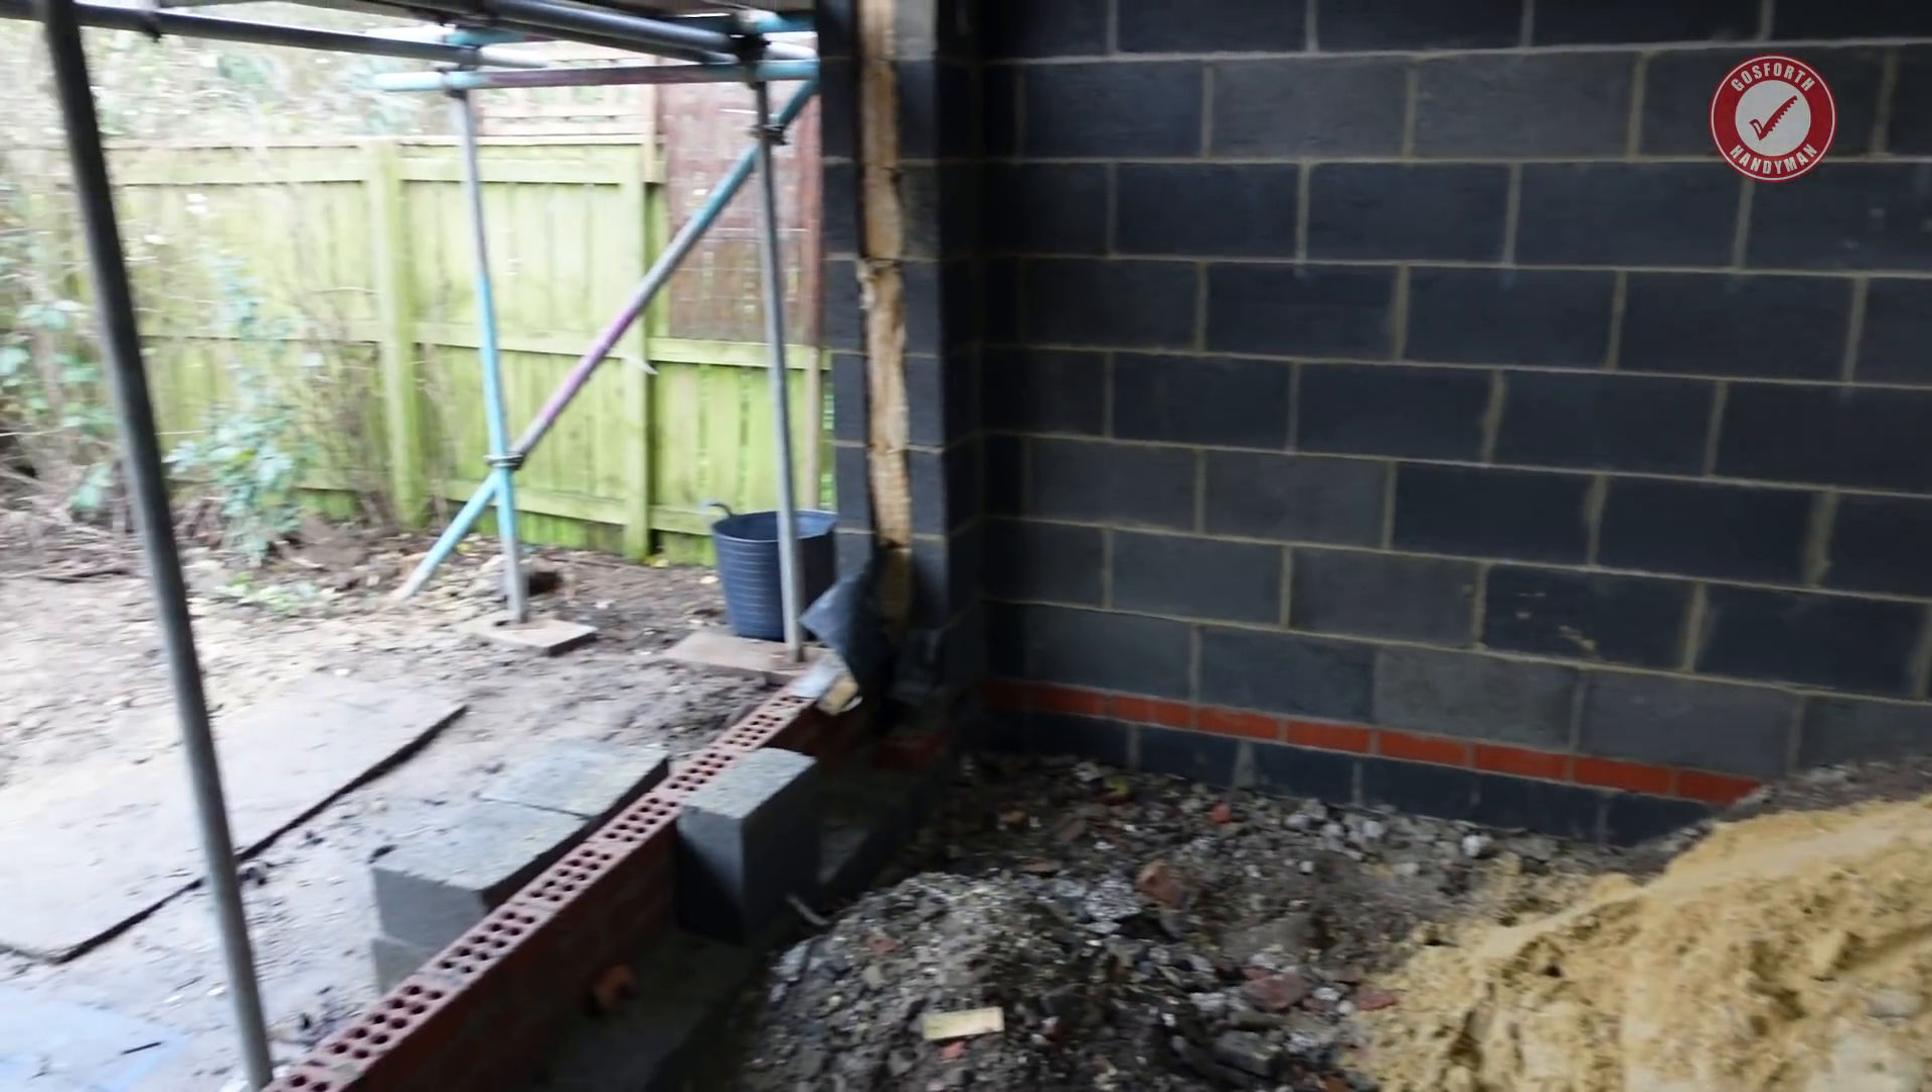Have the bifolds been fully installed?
No.